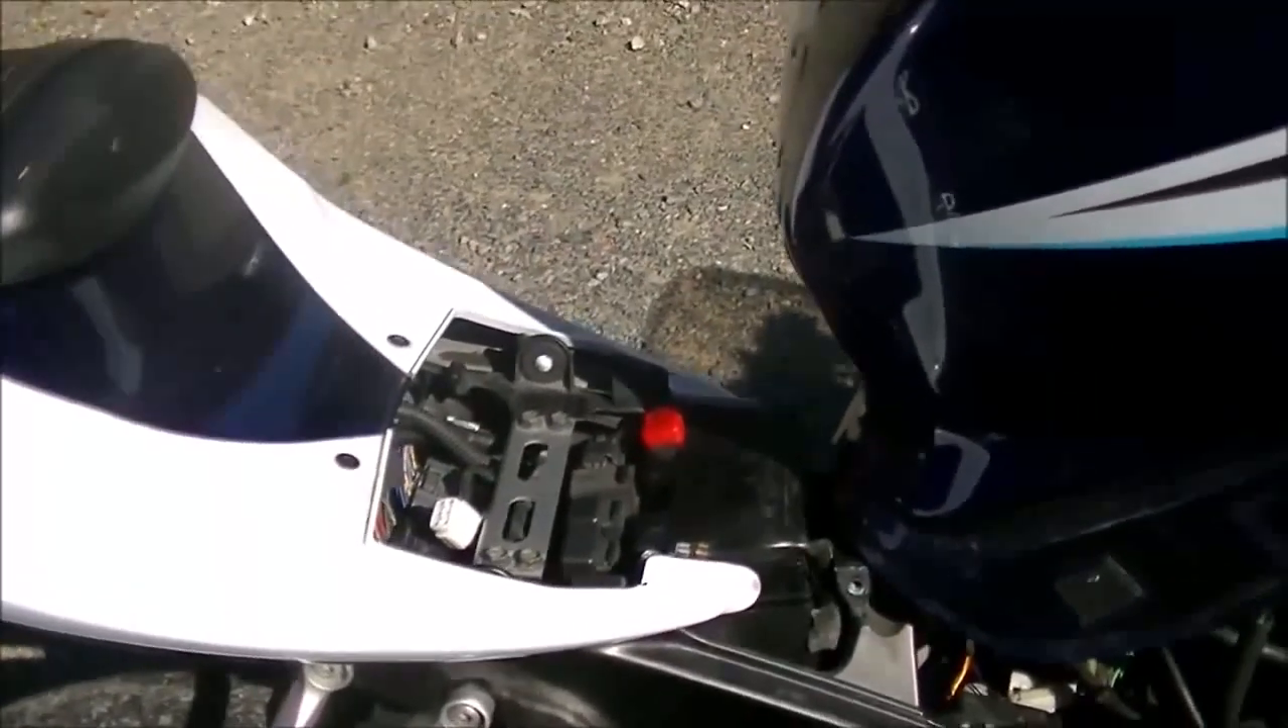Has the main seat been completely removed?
Yes.